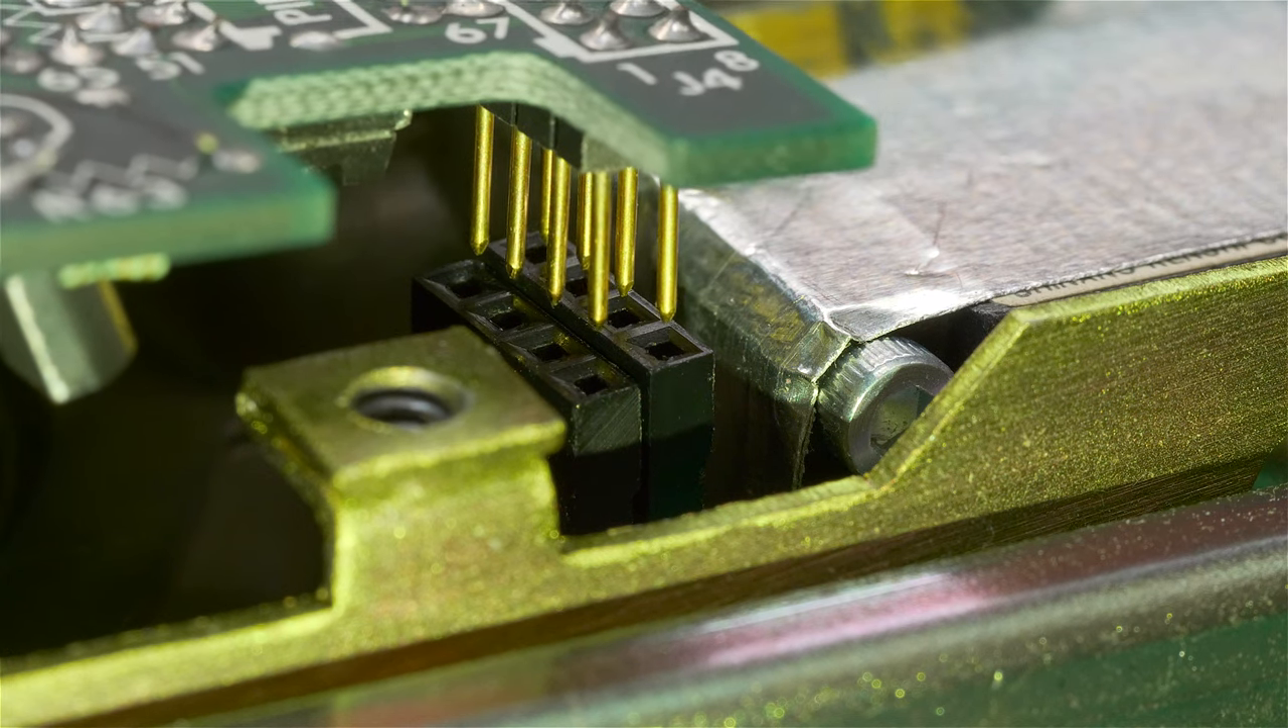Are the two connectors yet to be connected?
Yes.